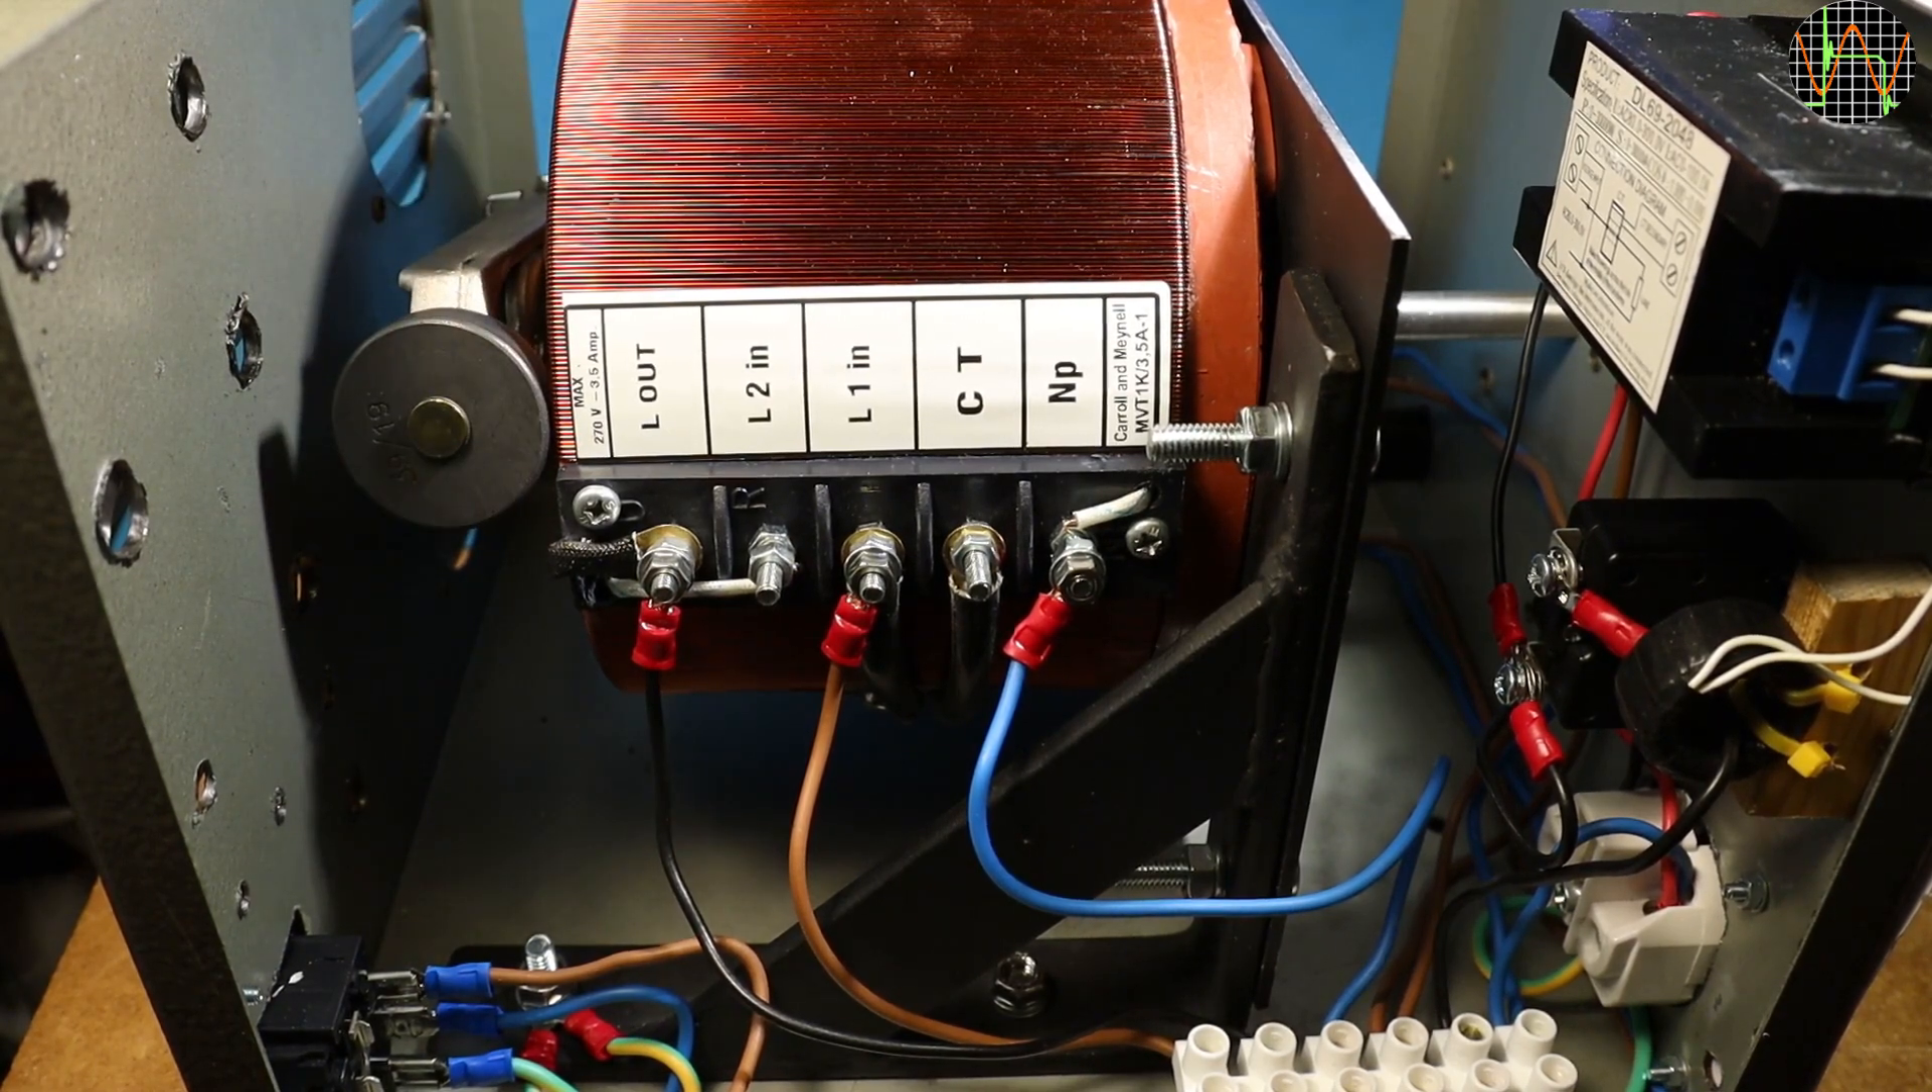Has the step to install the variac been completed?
Yes.